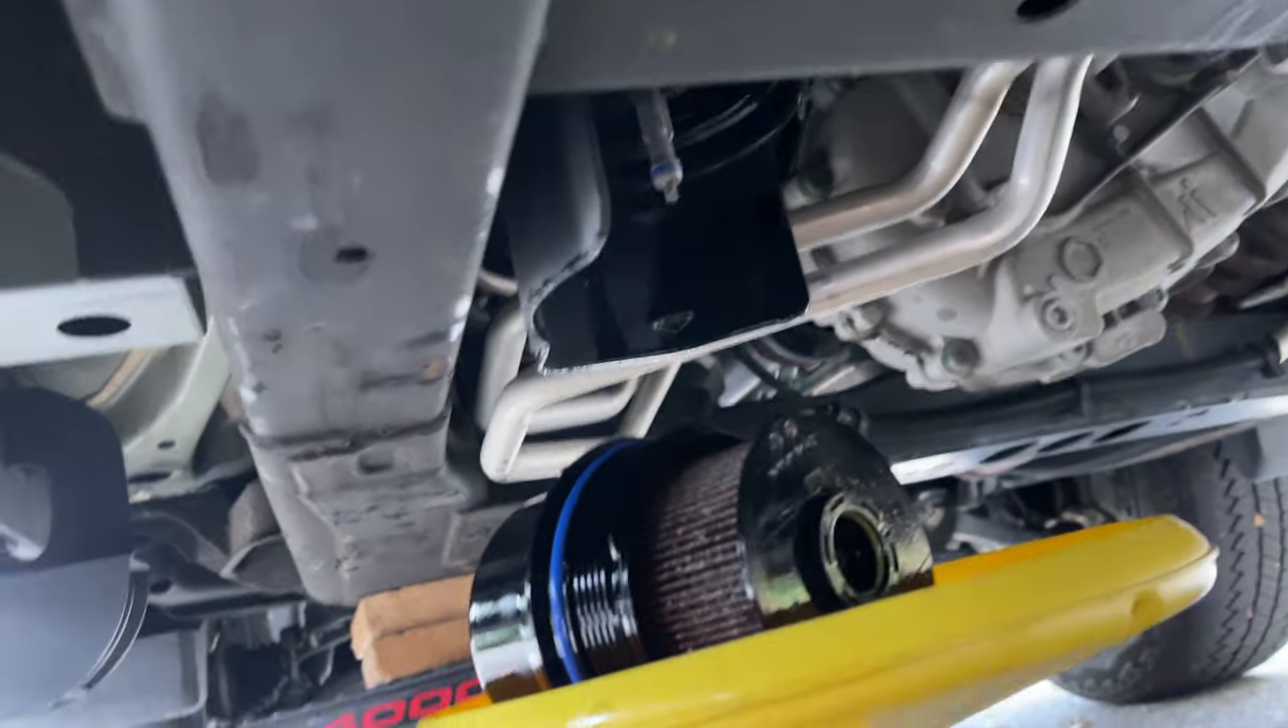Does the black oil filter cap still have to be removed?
No.